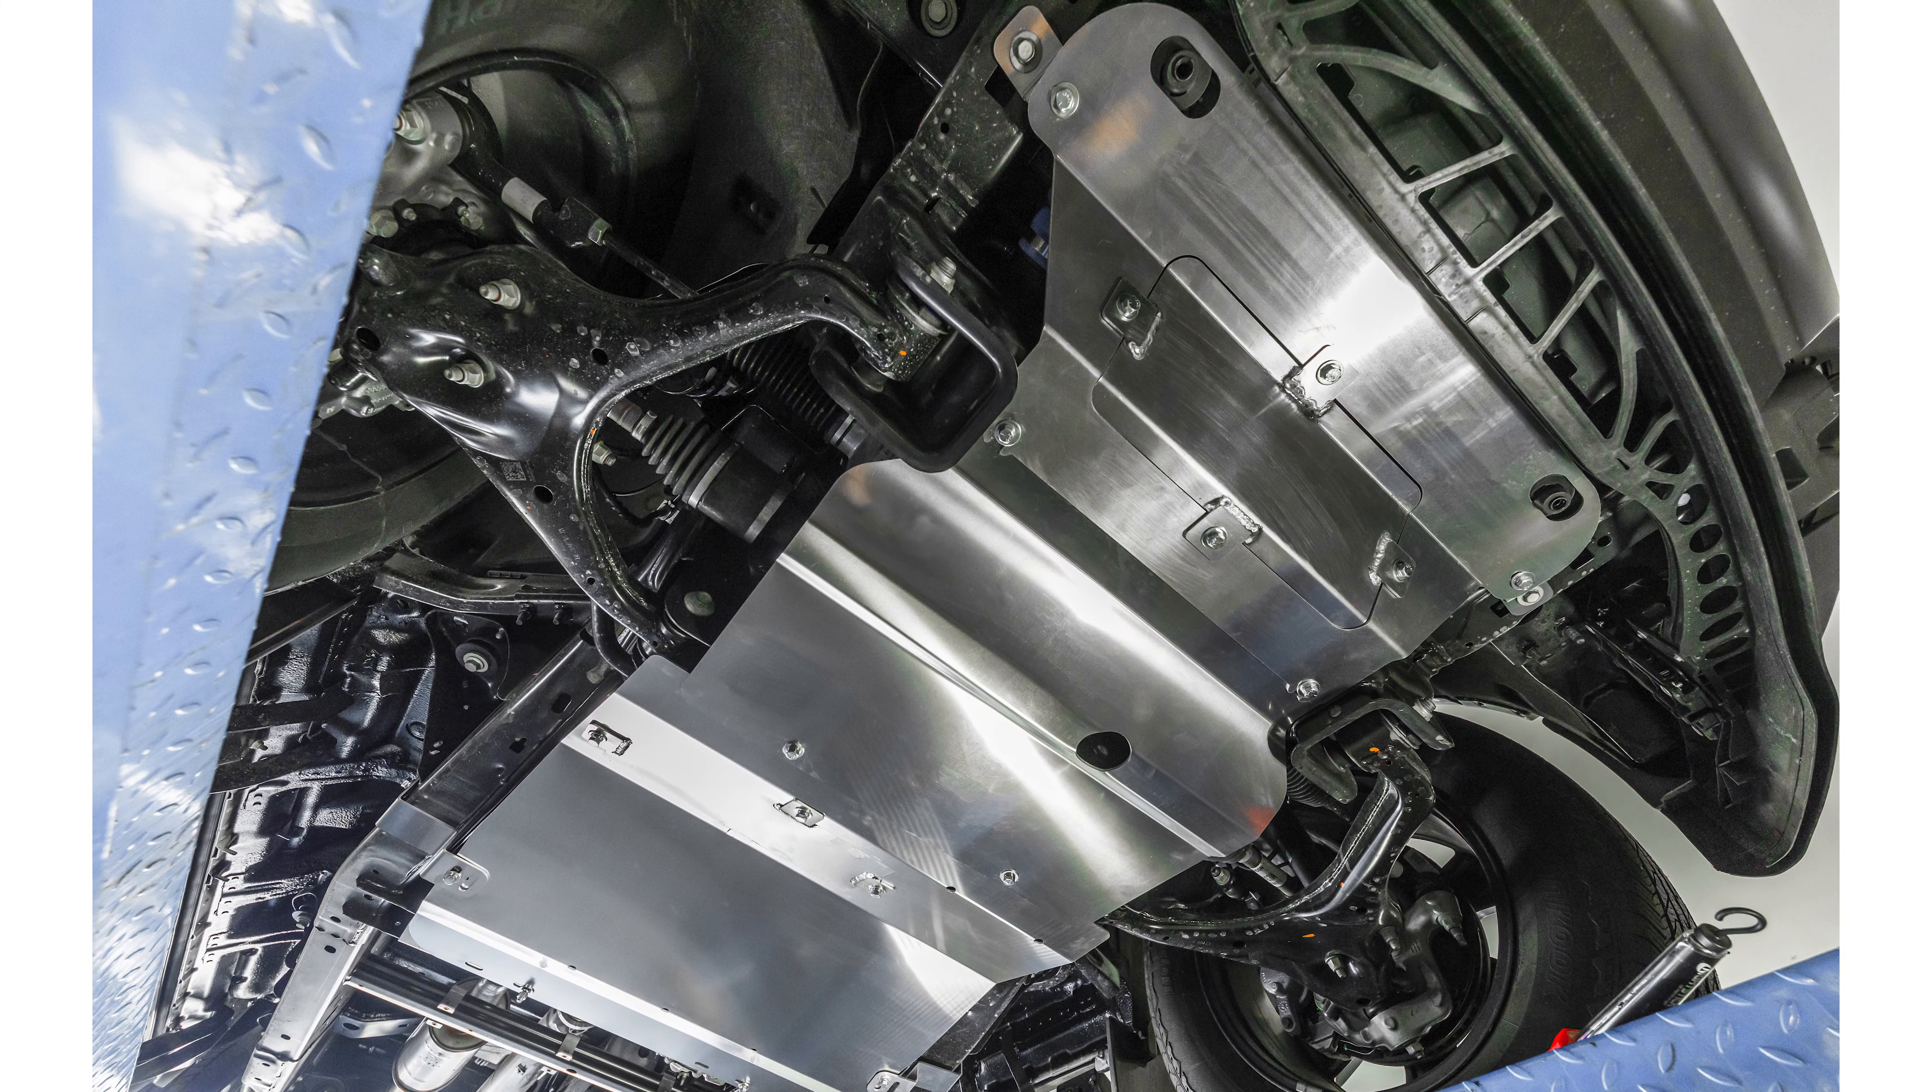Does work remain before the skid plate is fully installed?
No.